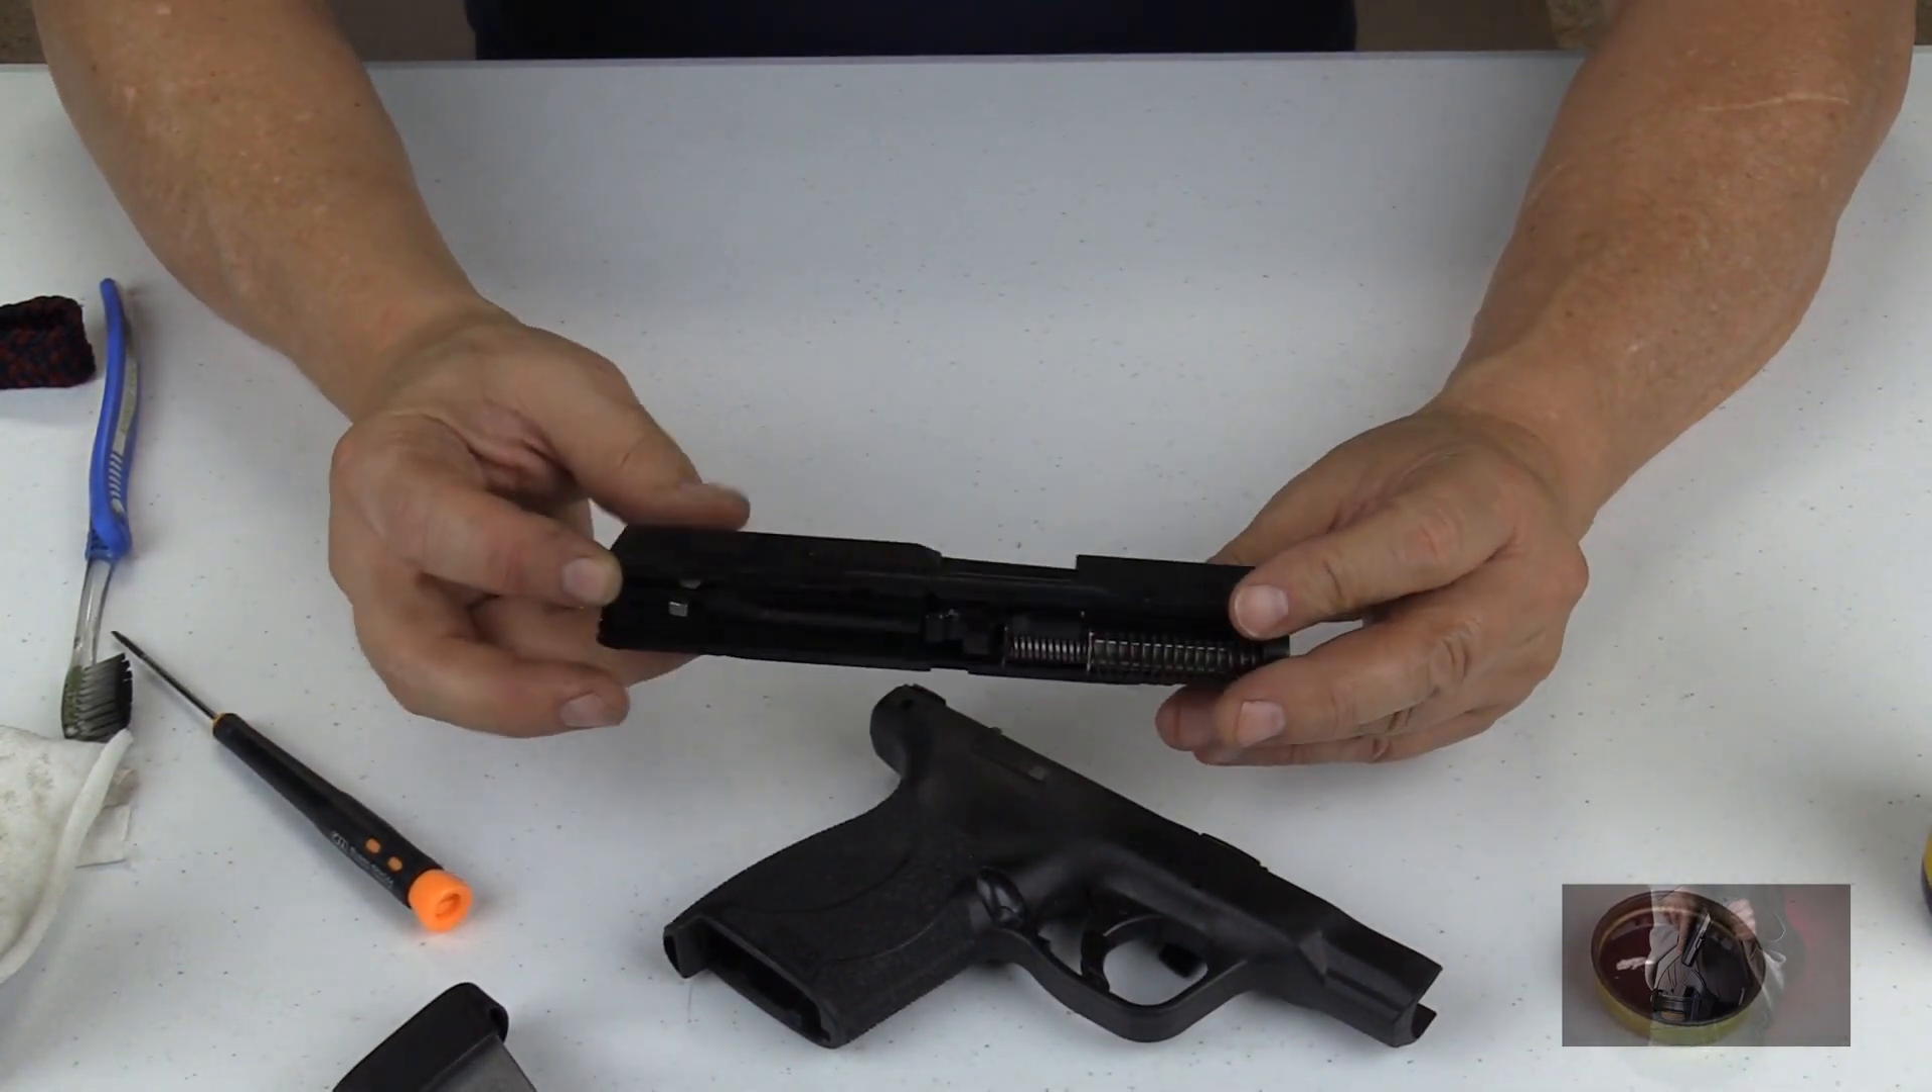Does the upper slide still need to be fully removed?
No.